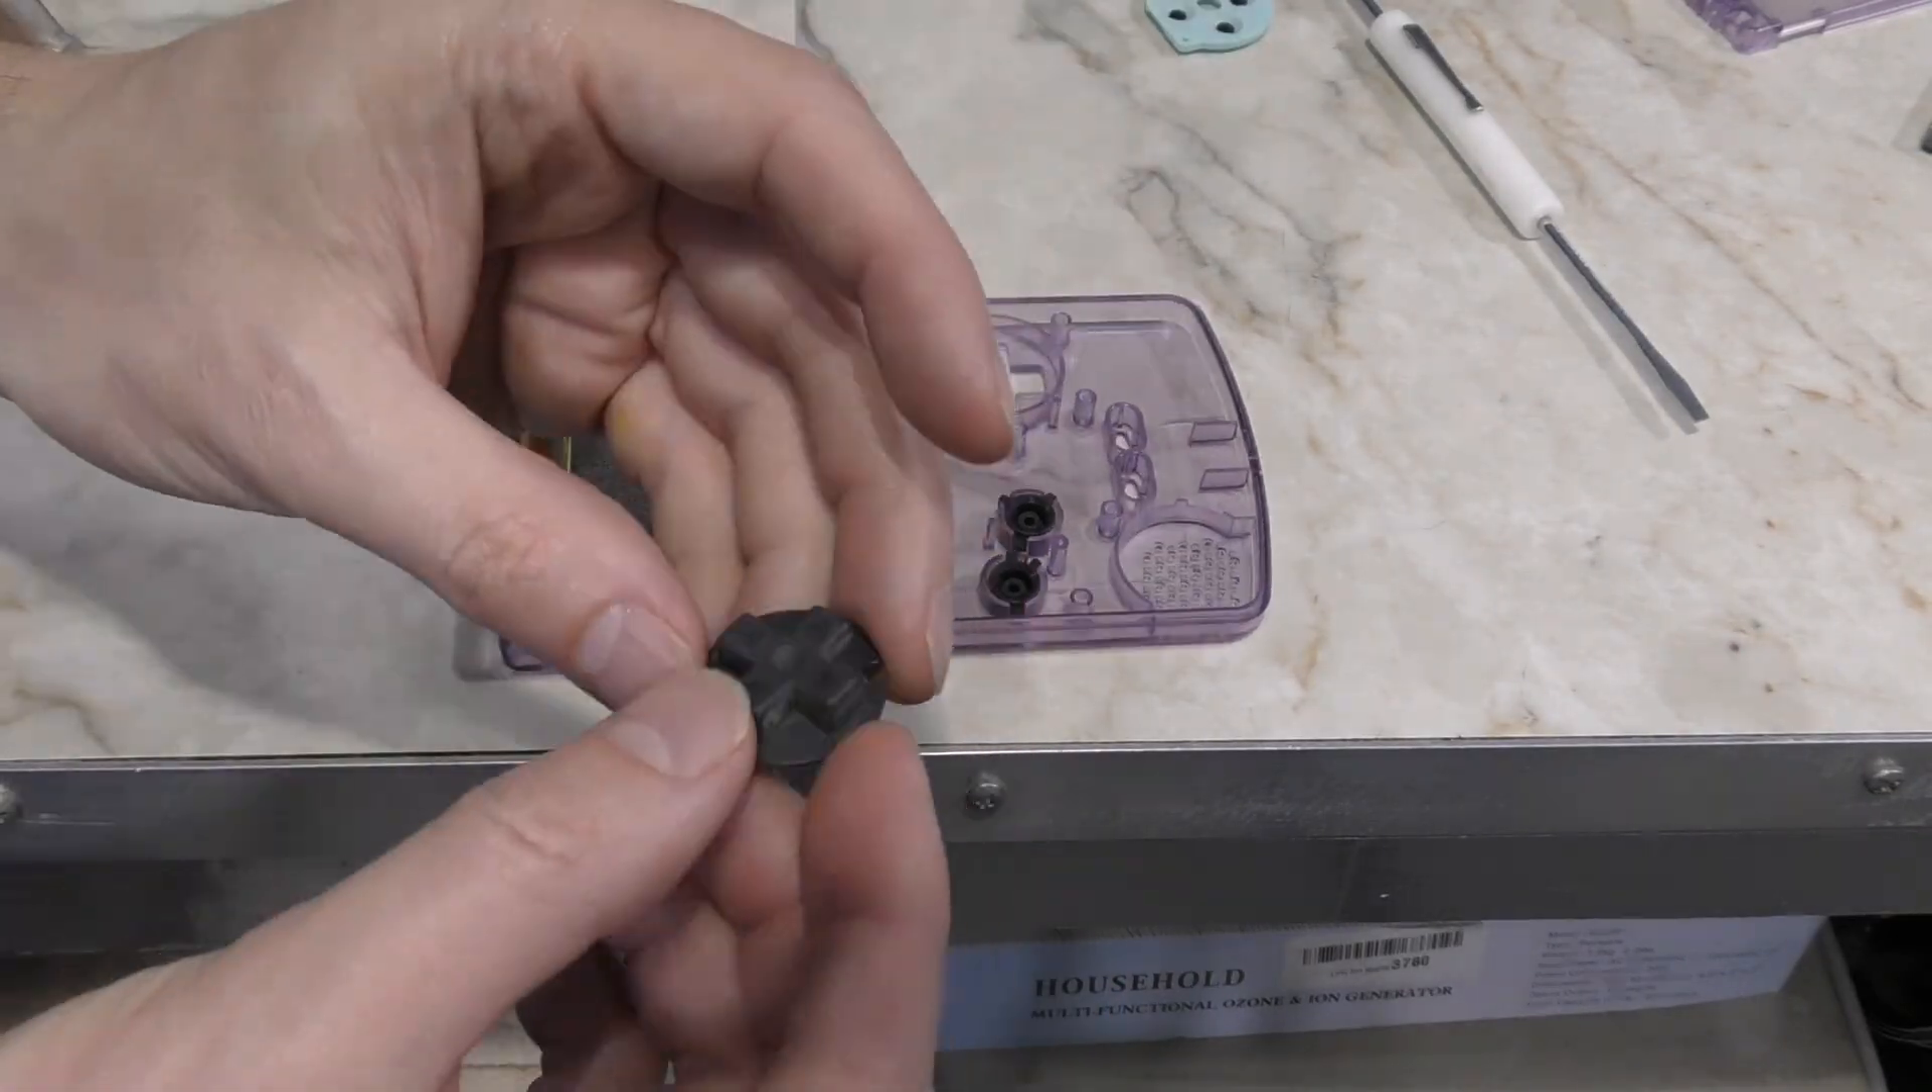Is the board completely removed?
Yes.